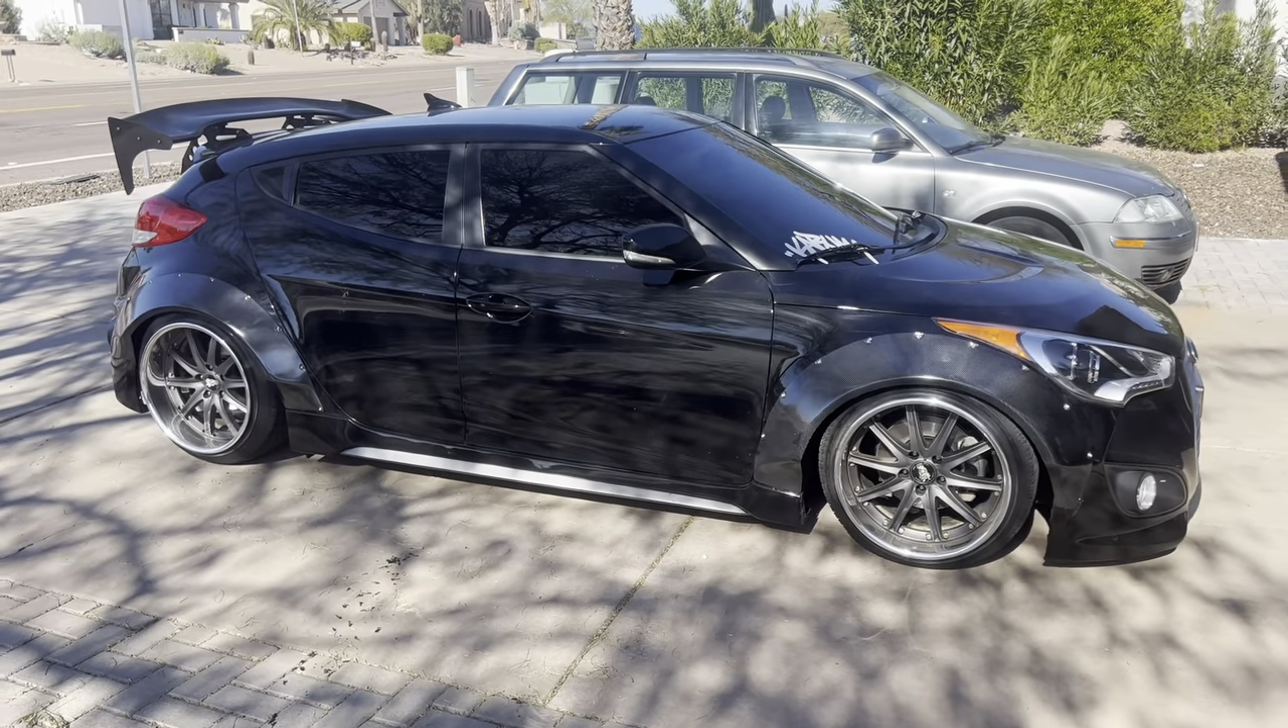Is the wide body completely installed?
Yes.